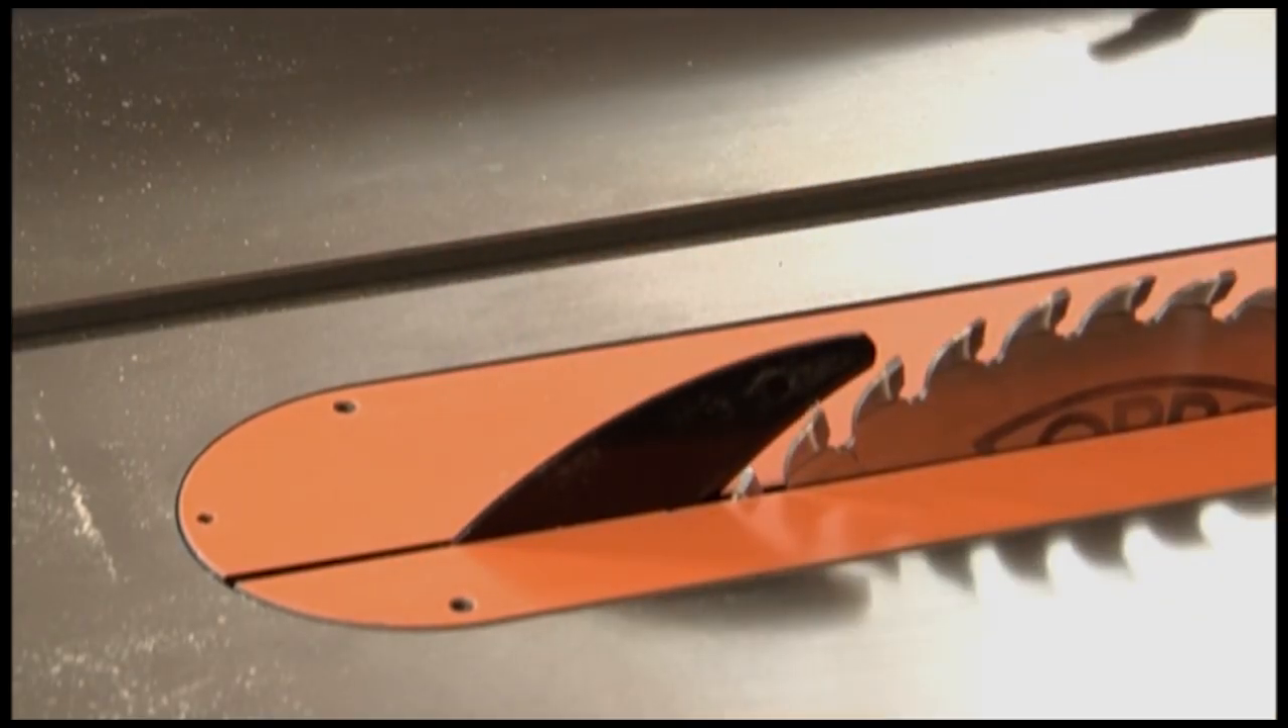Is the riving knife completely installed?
Yes.